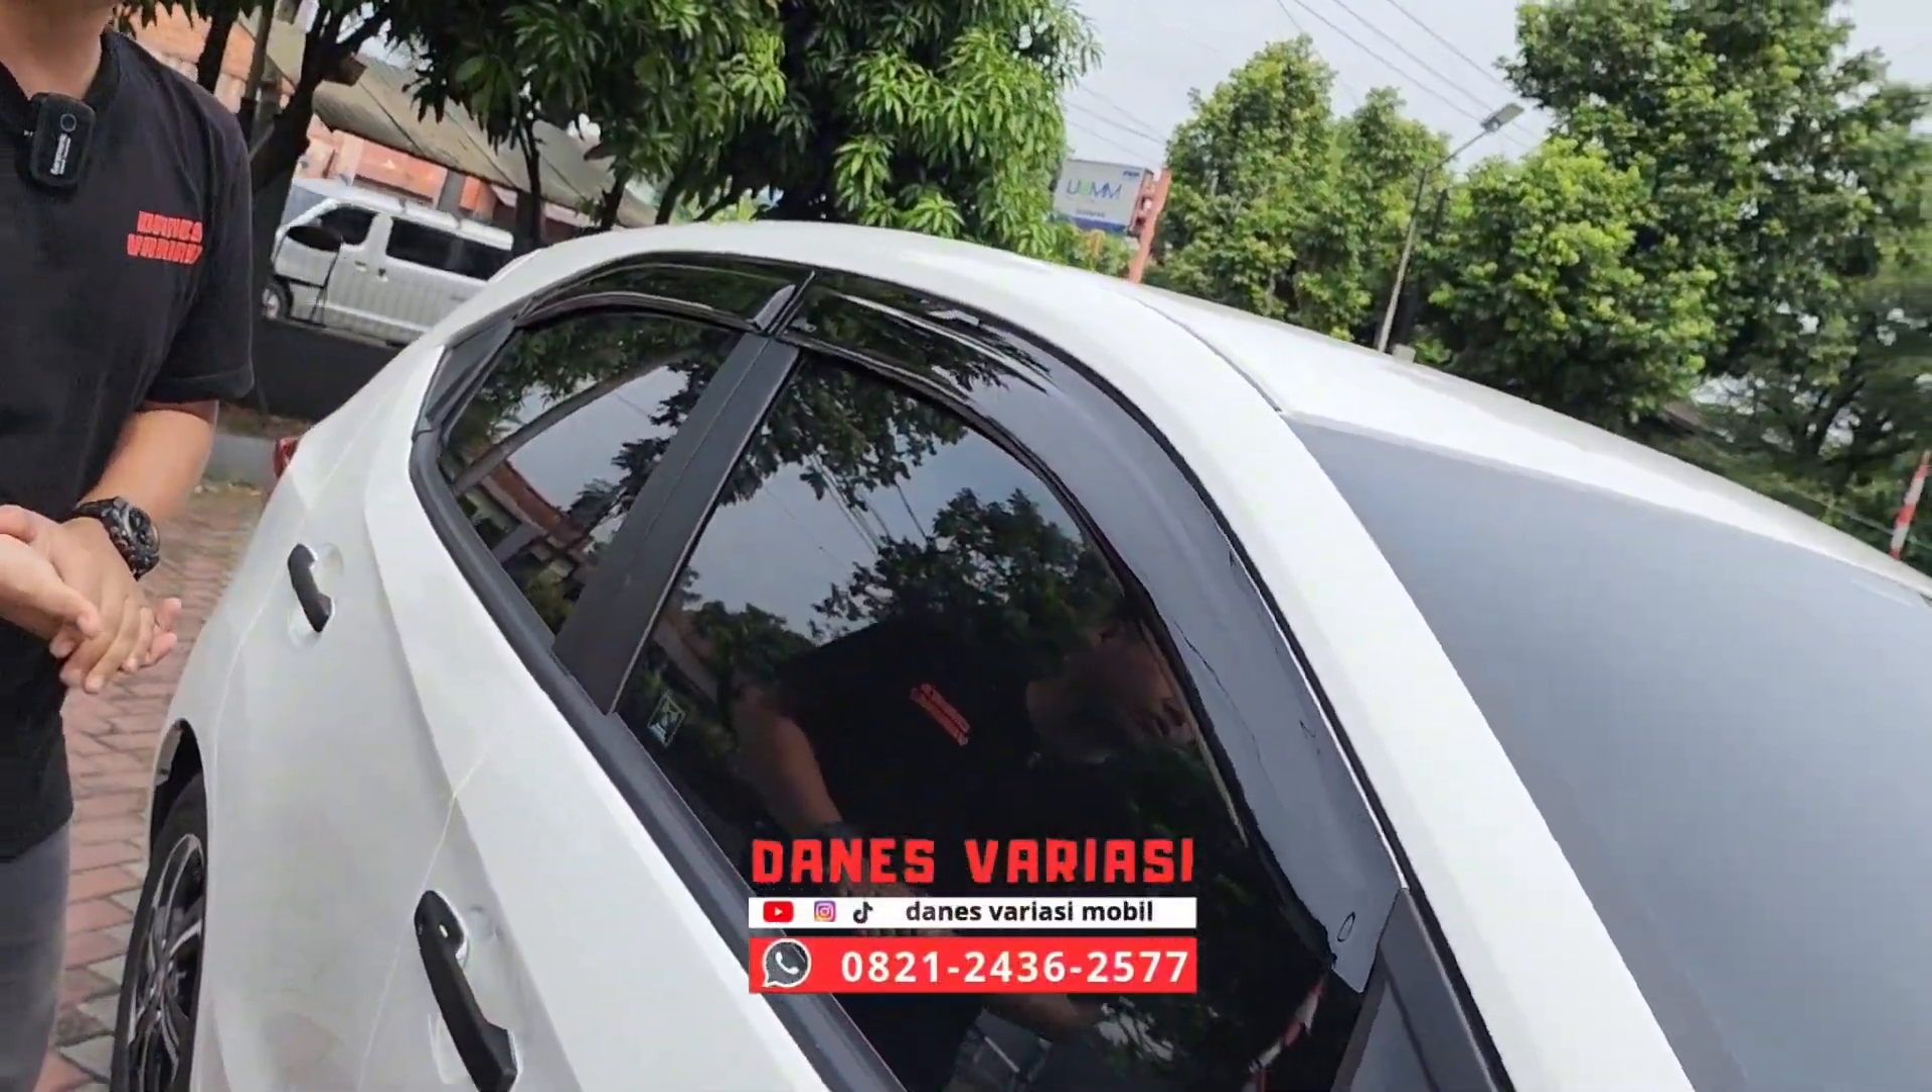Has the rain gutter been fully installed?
Yes.